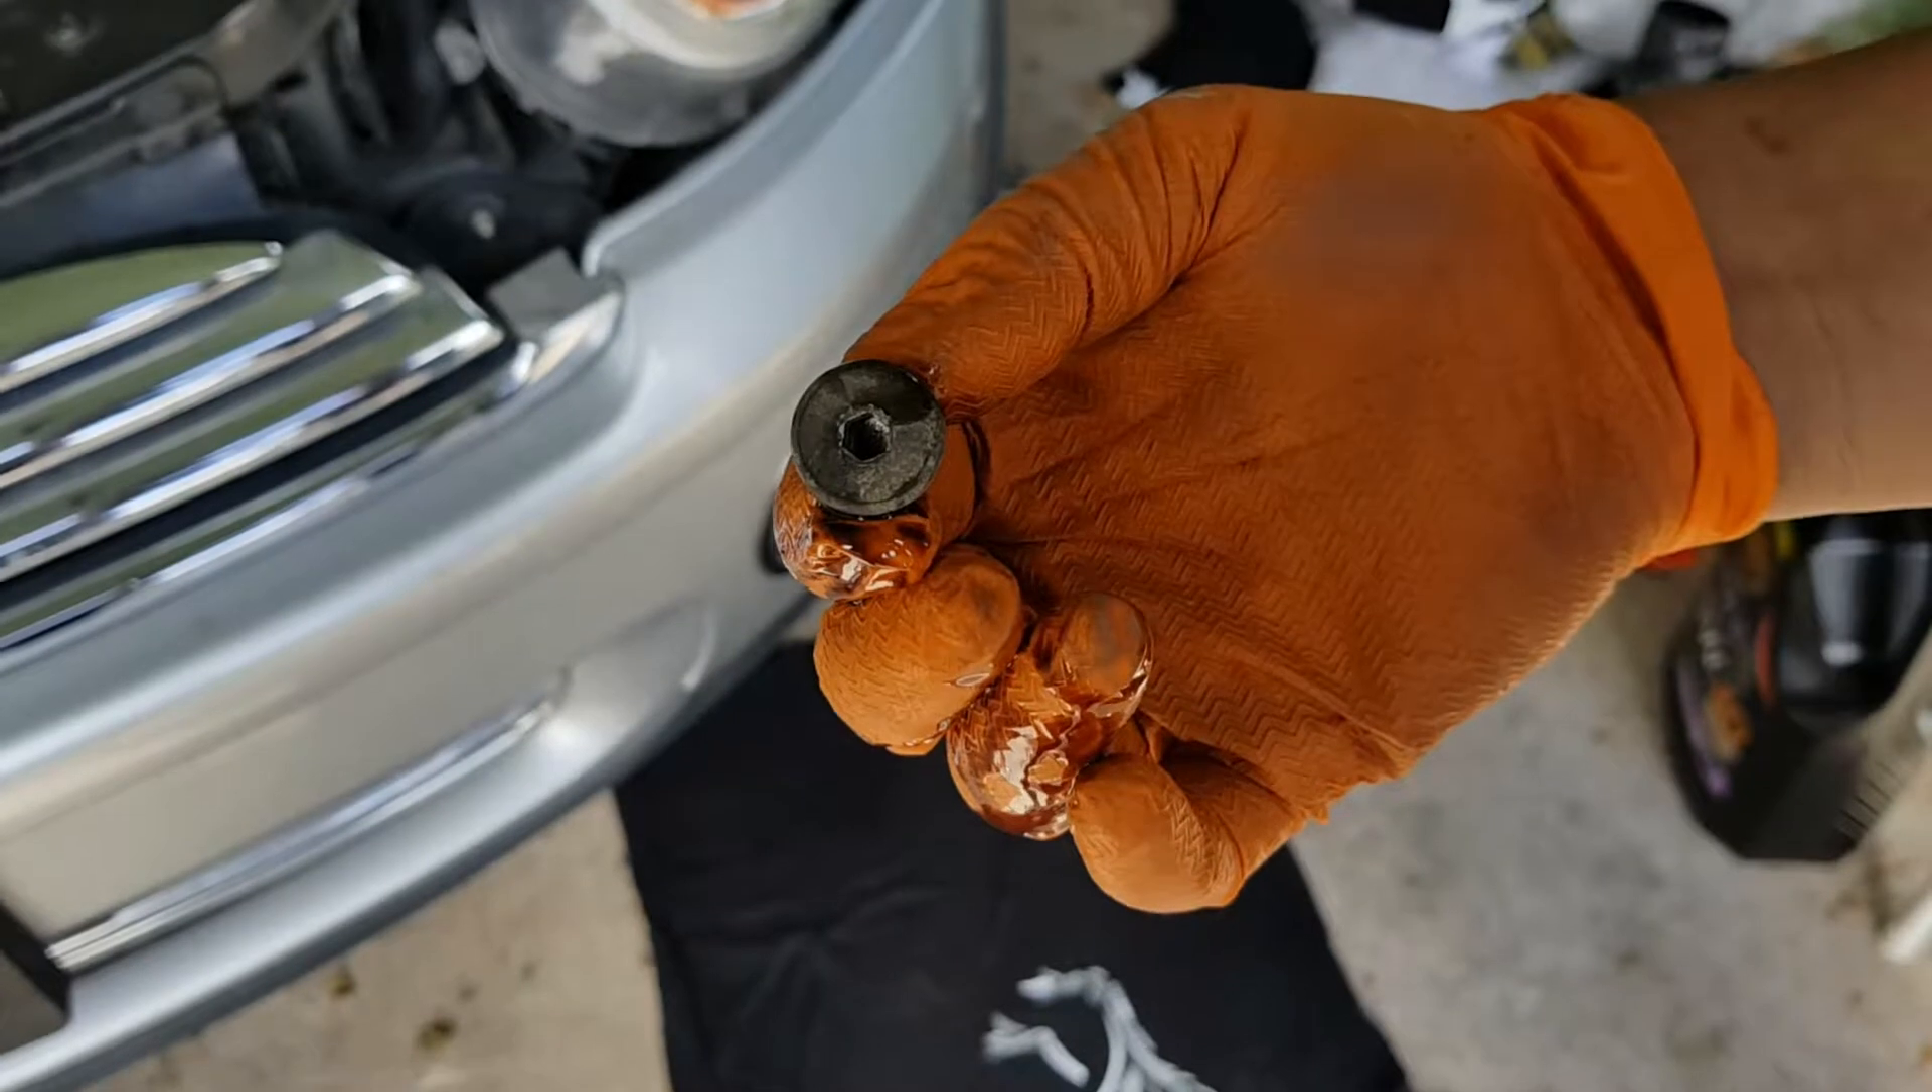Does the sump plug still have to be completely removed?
No.